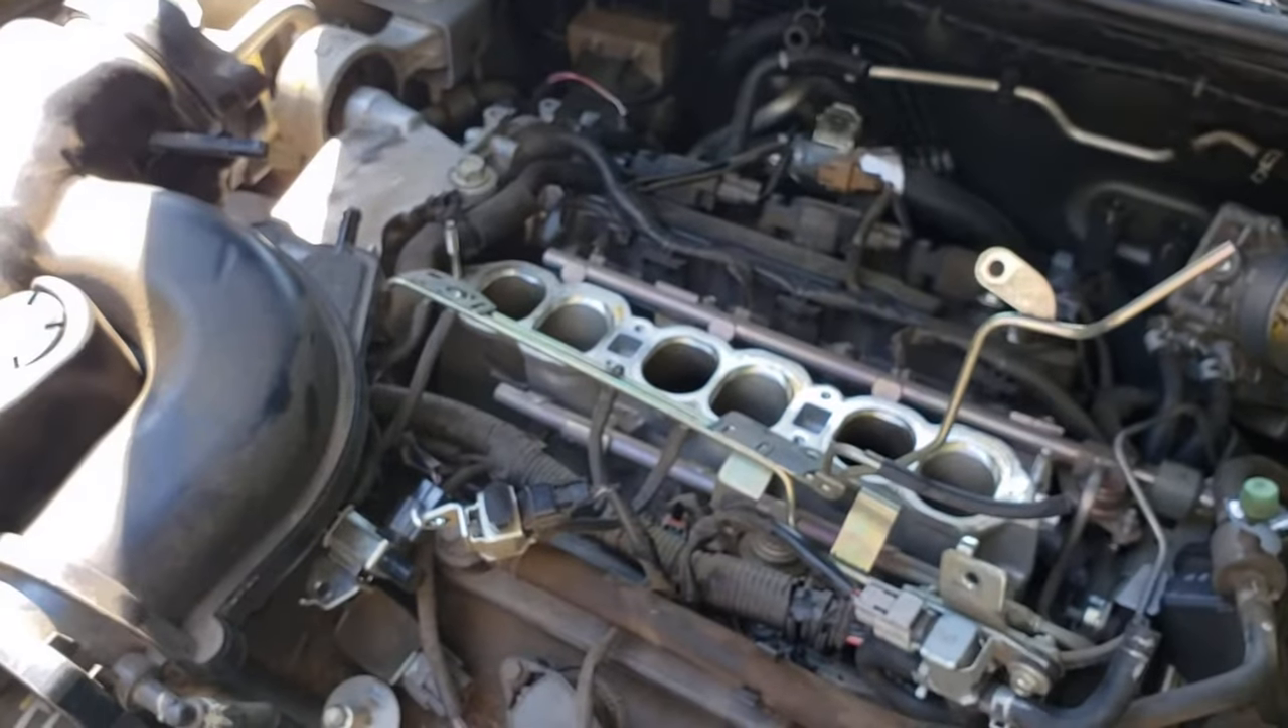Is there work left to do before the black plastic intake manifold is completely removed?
No.